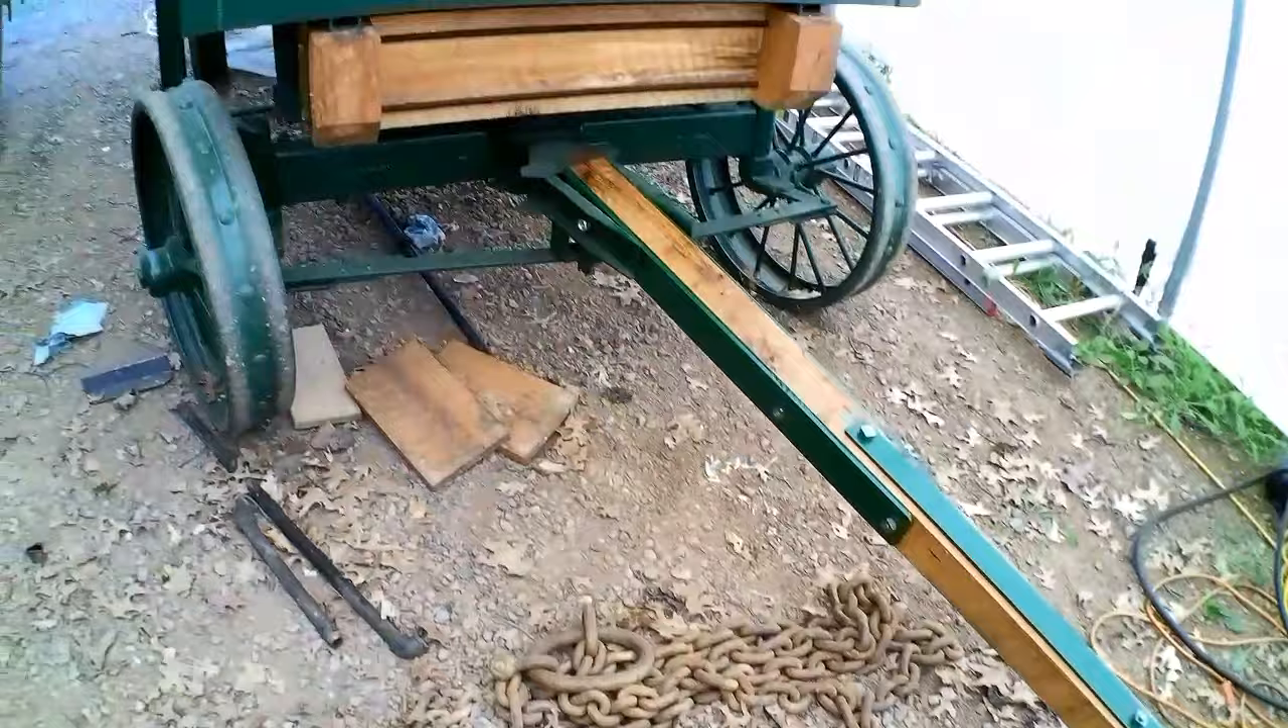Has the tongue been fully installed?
Yes.